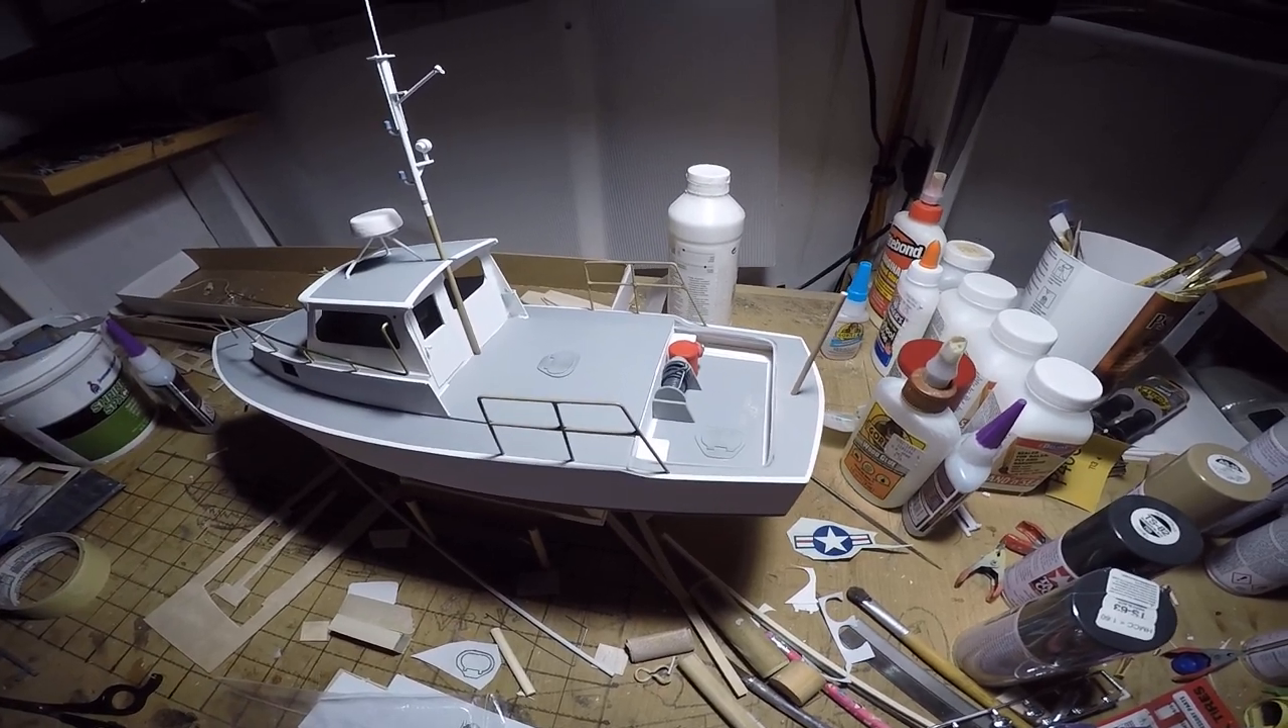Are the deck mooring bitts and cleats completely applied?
No.